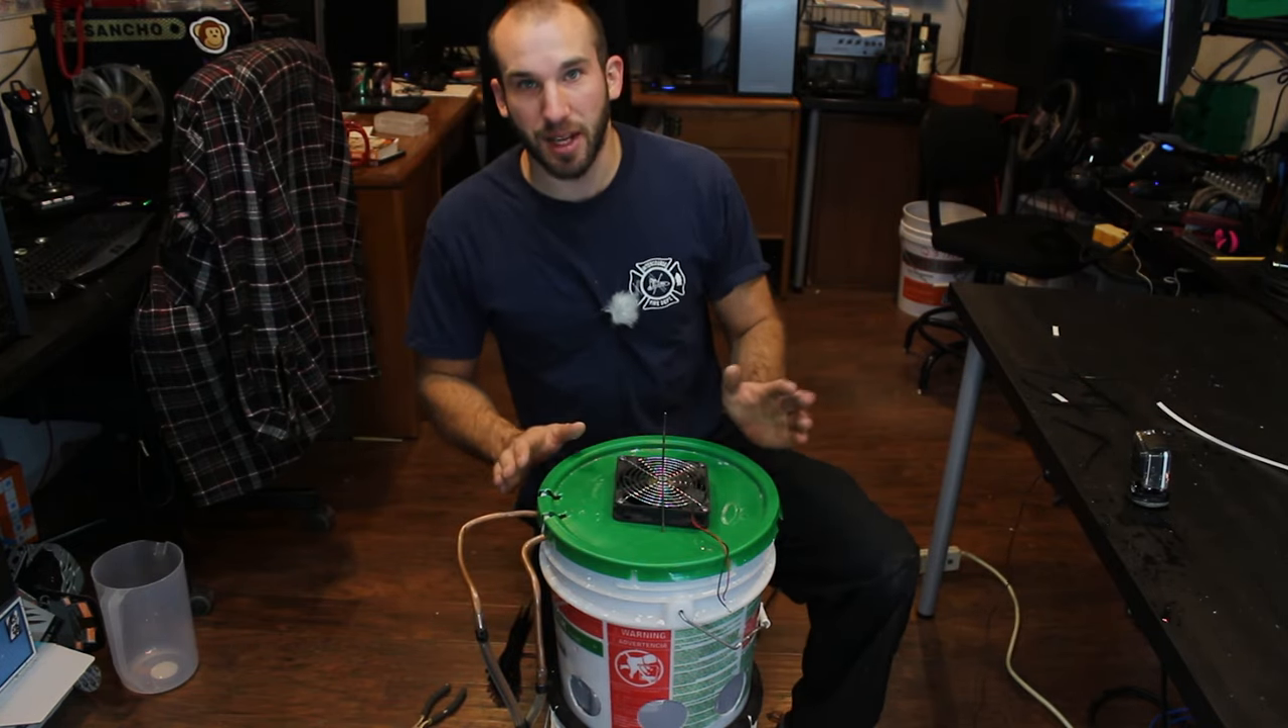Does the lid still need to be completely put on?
No.